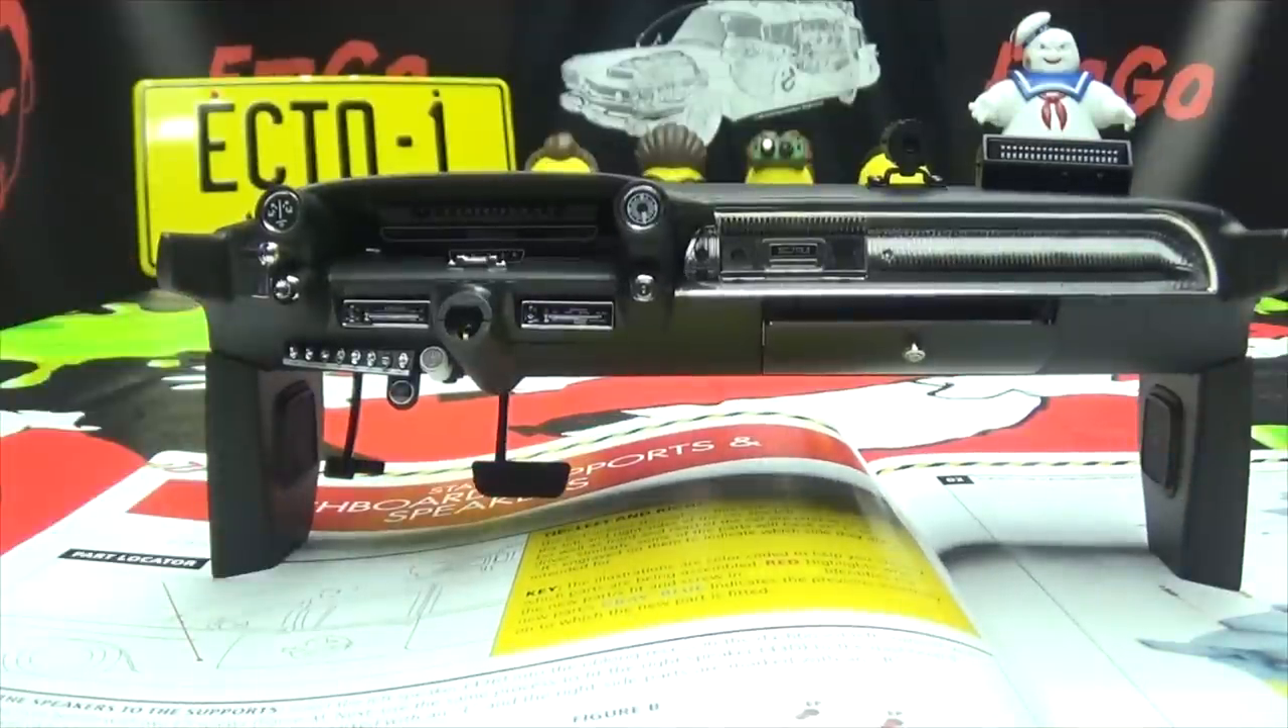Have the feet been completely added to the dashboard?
Yes.